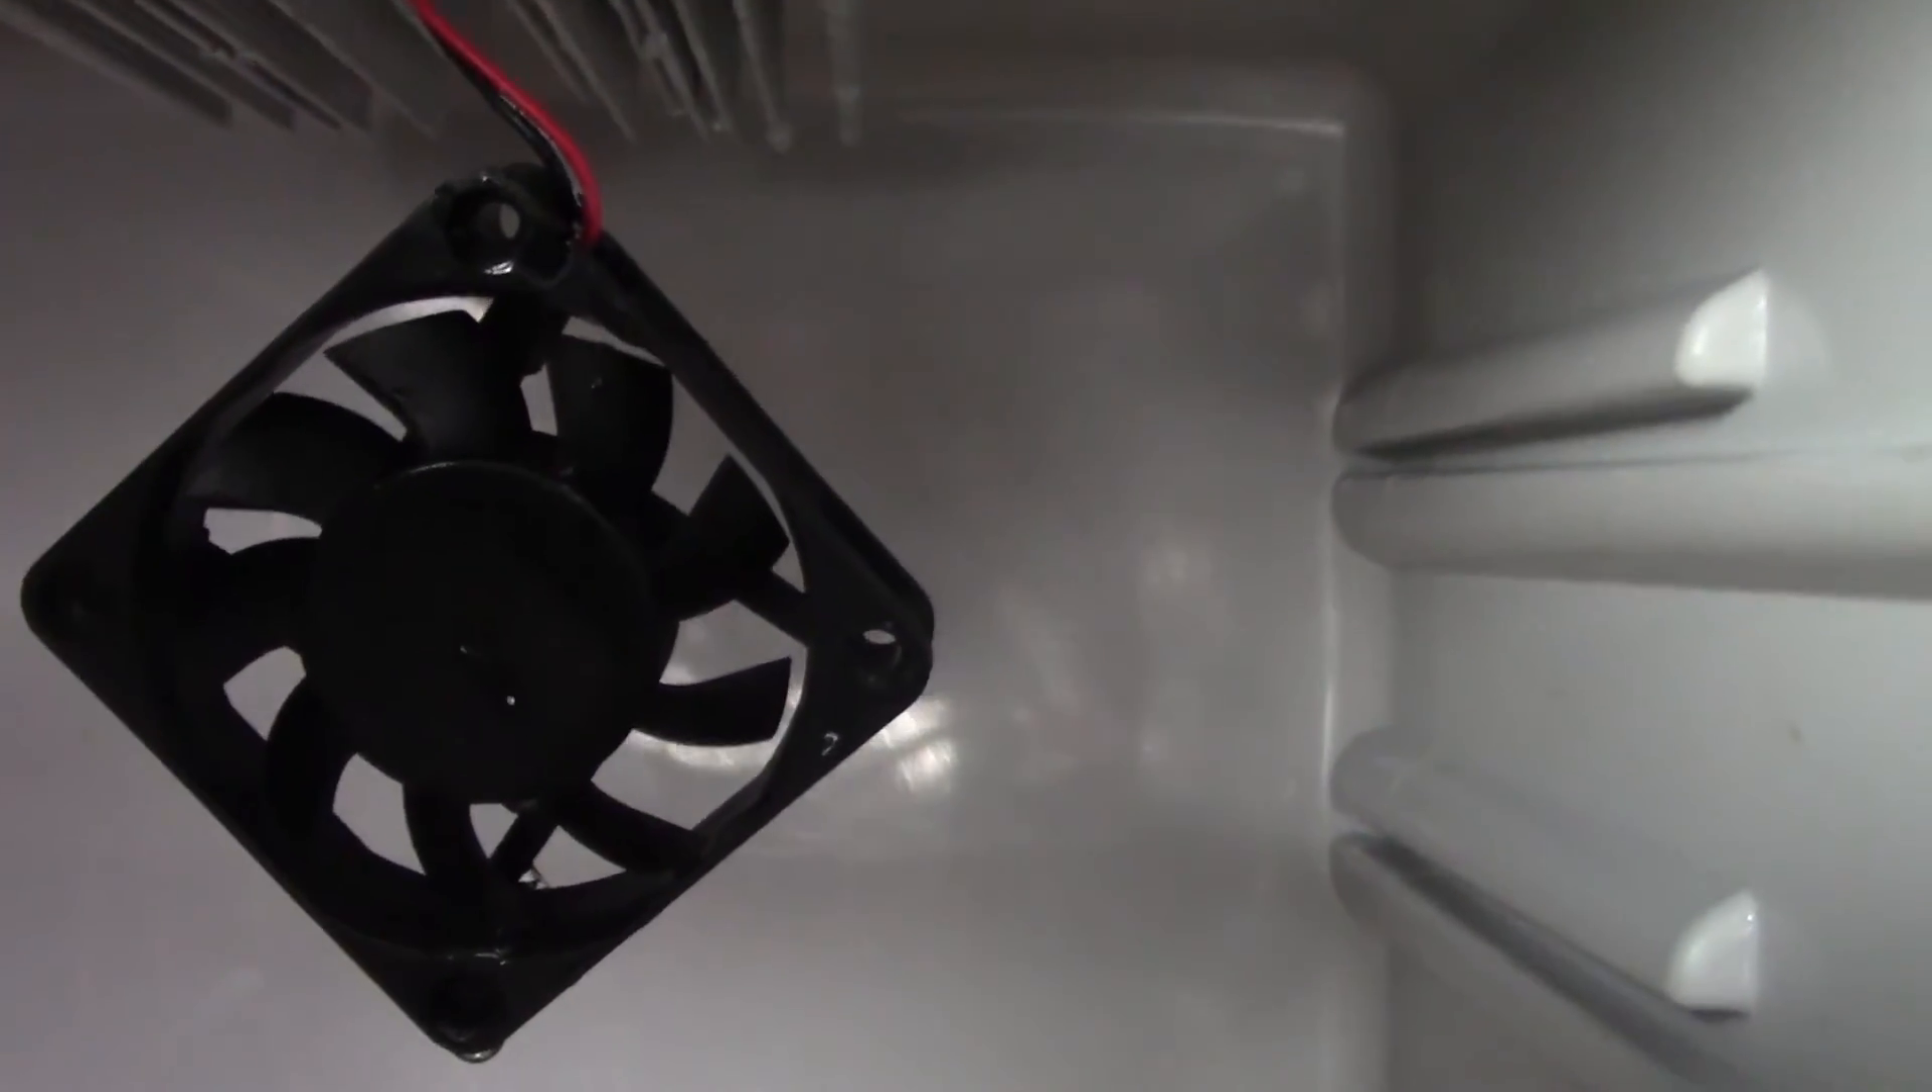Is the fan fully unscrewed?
Yes.